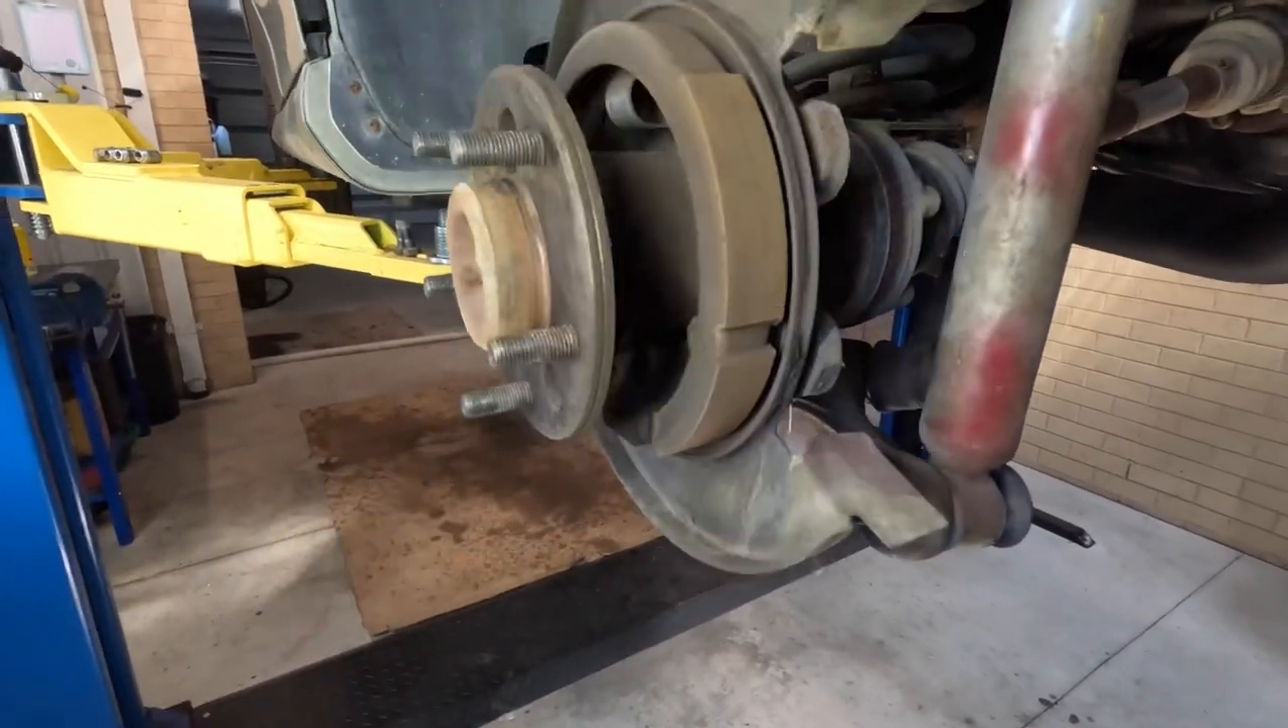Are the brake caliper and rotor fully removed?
Yes.